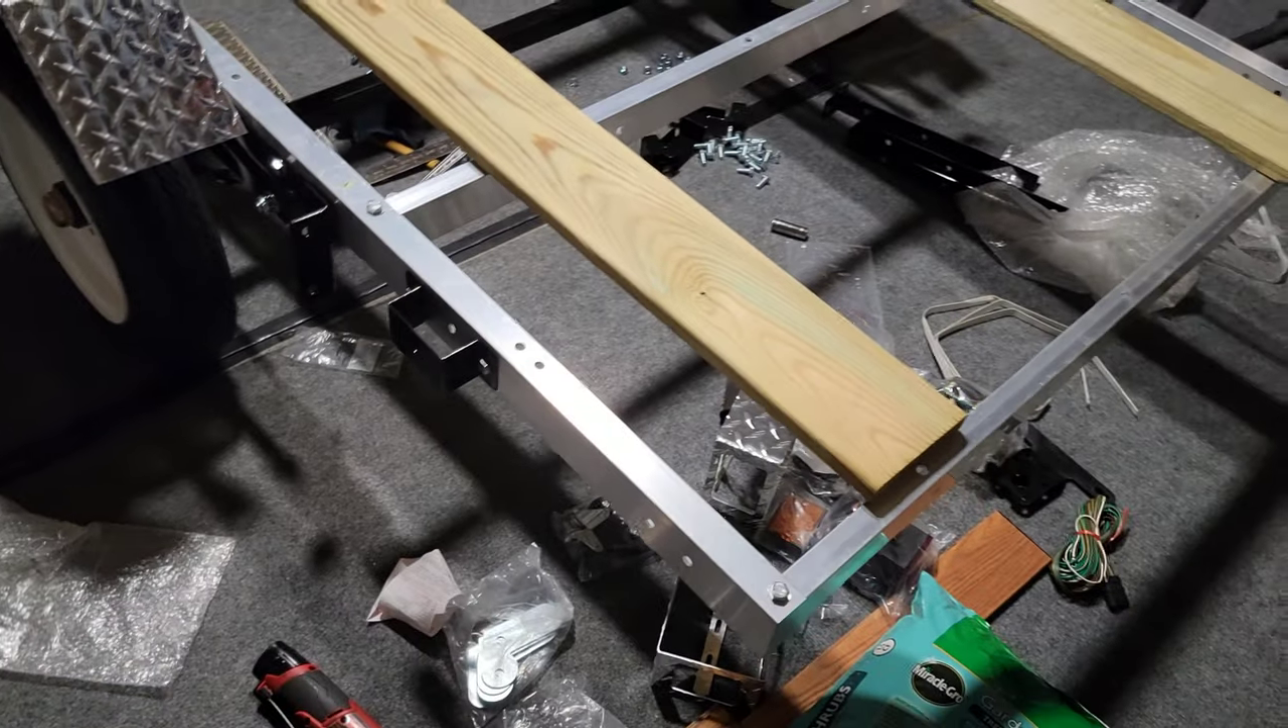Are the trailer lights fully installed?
No.